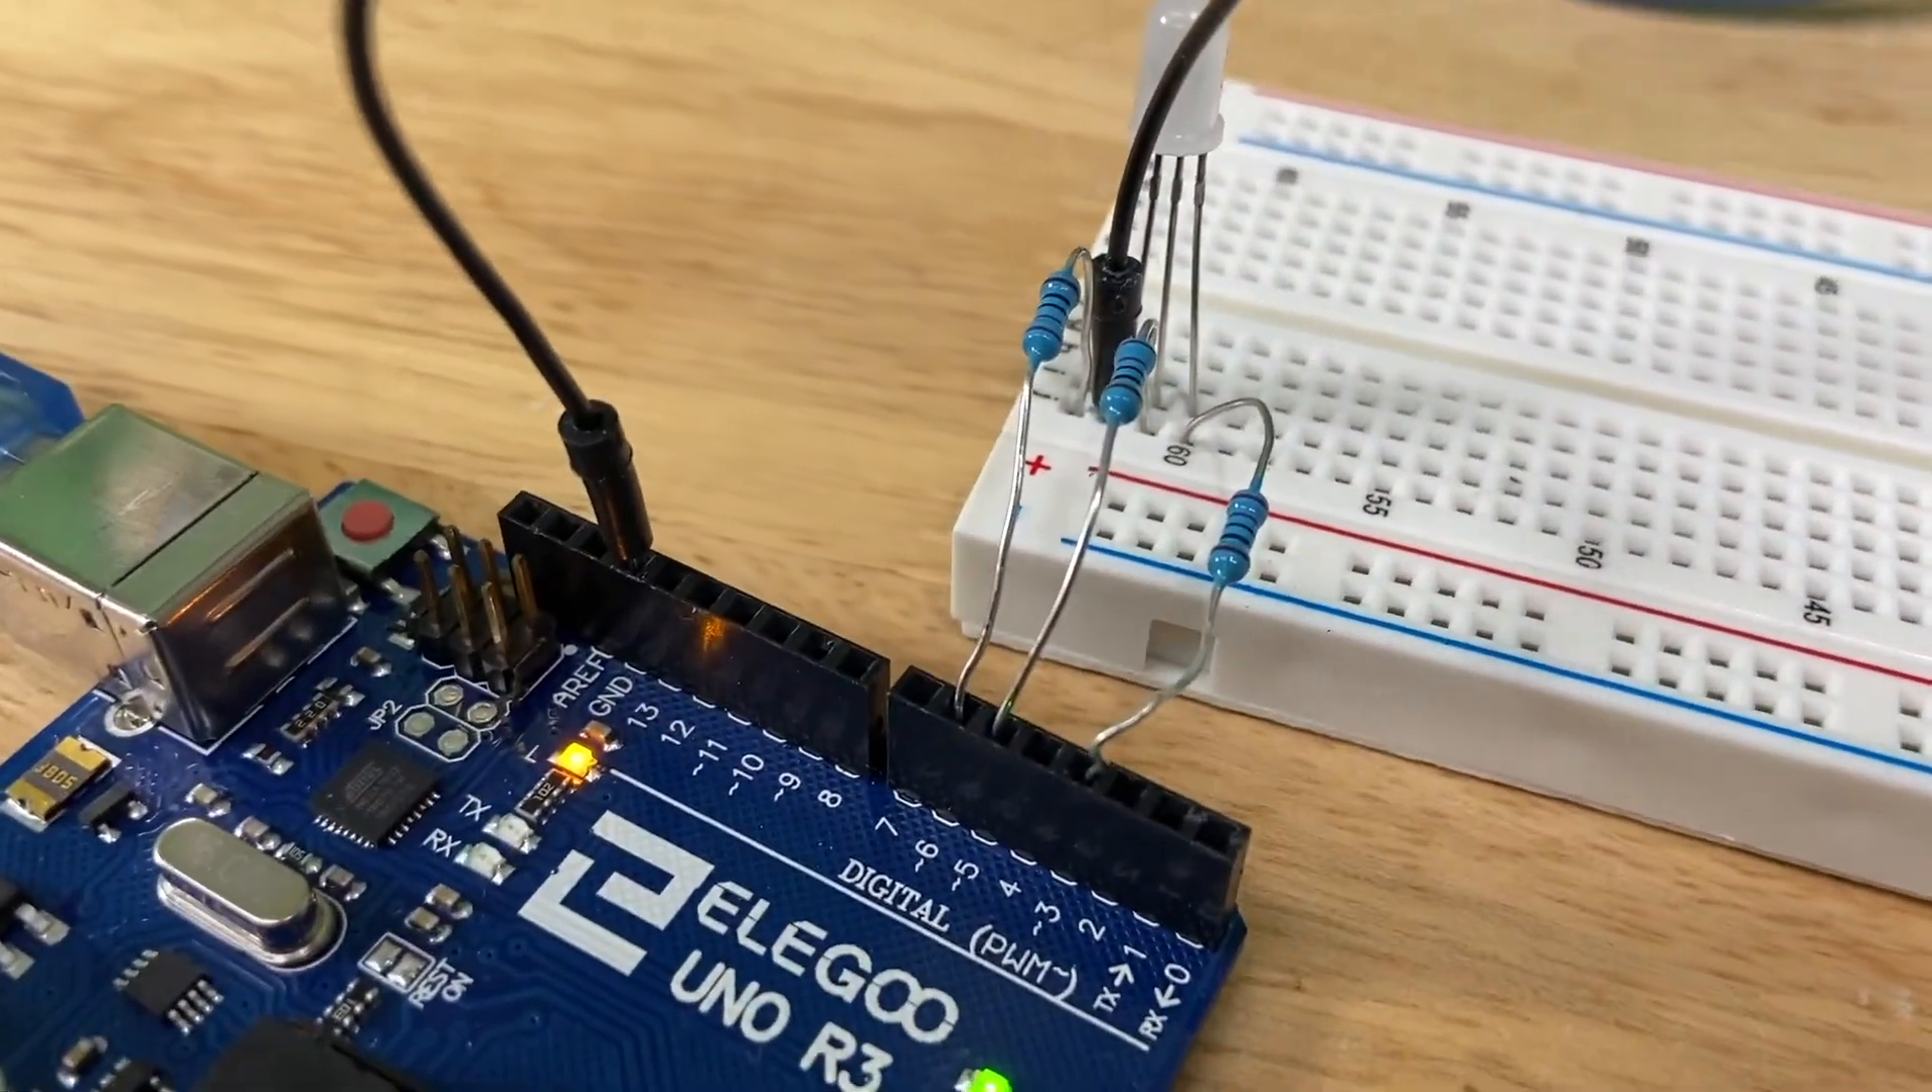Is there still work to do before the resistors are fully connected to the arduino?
No.